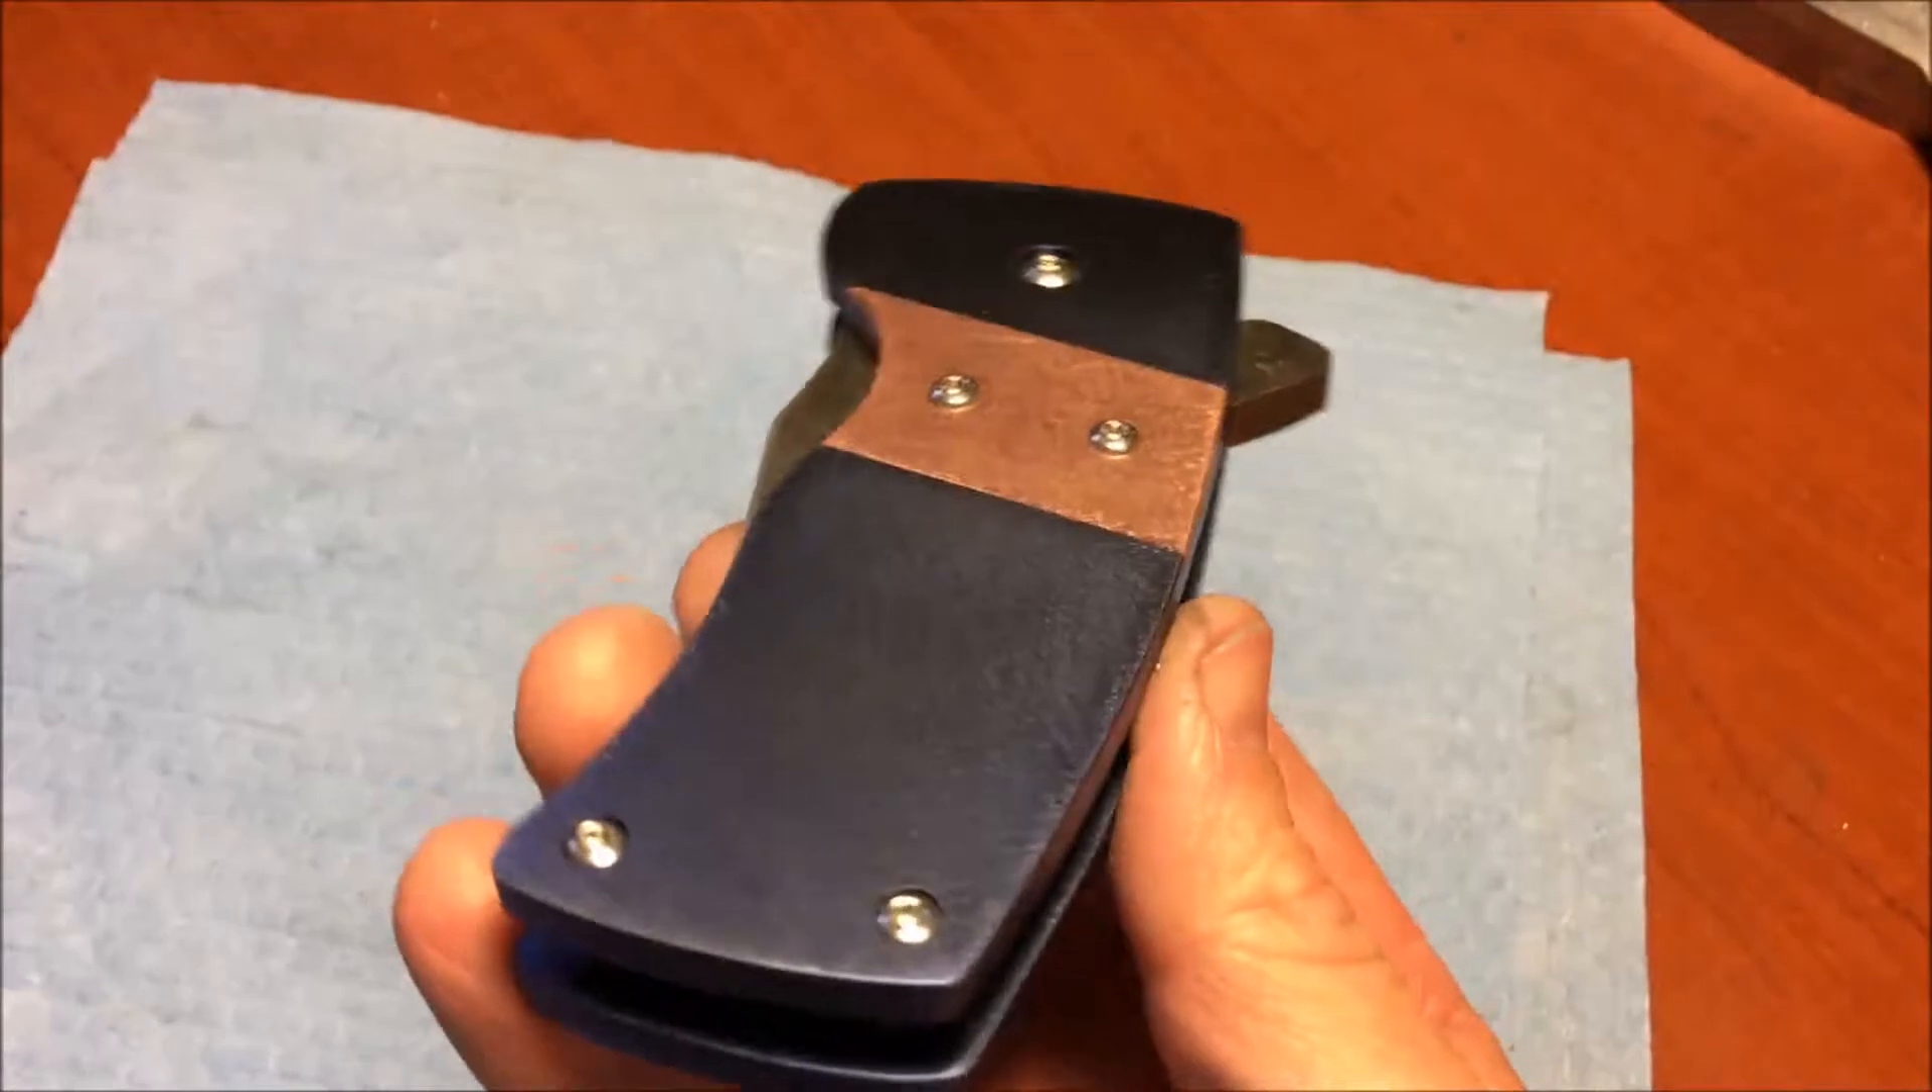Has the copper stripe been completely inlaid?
Yes.